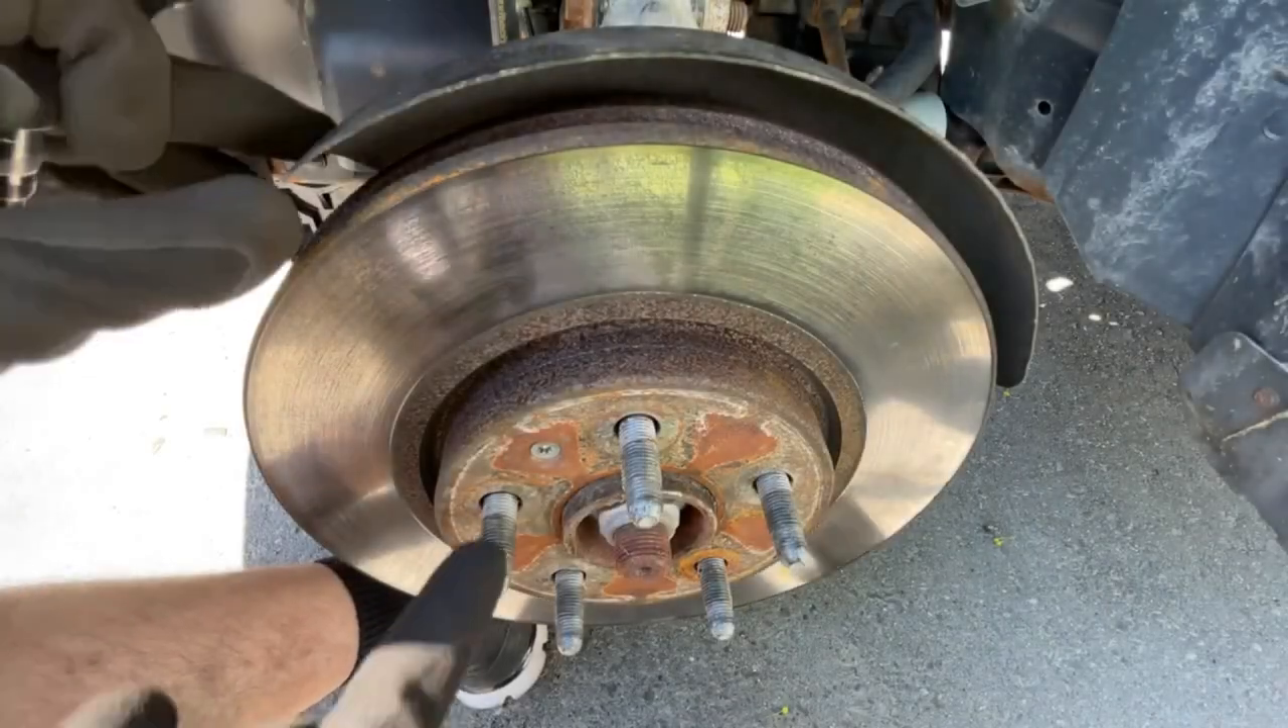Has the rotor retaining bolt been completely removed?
No.